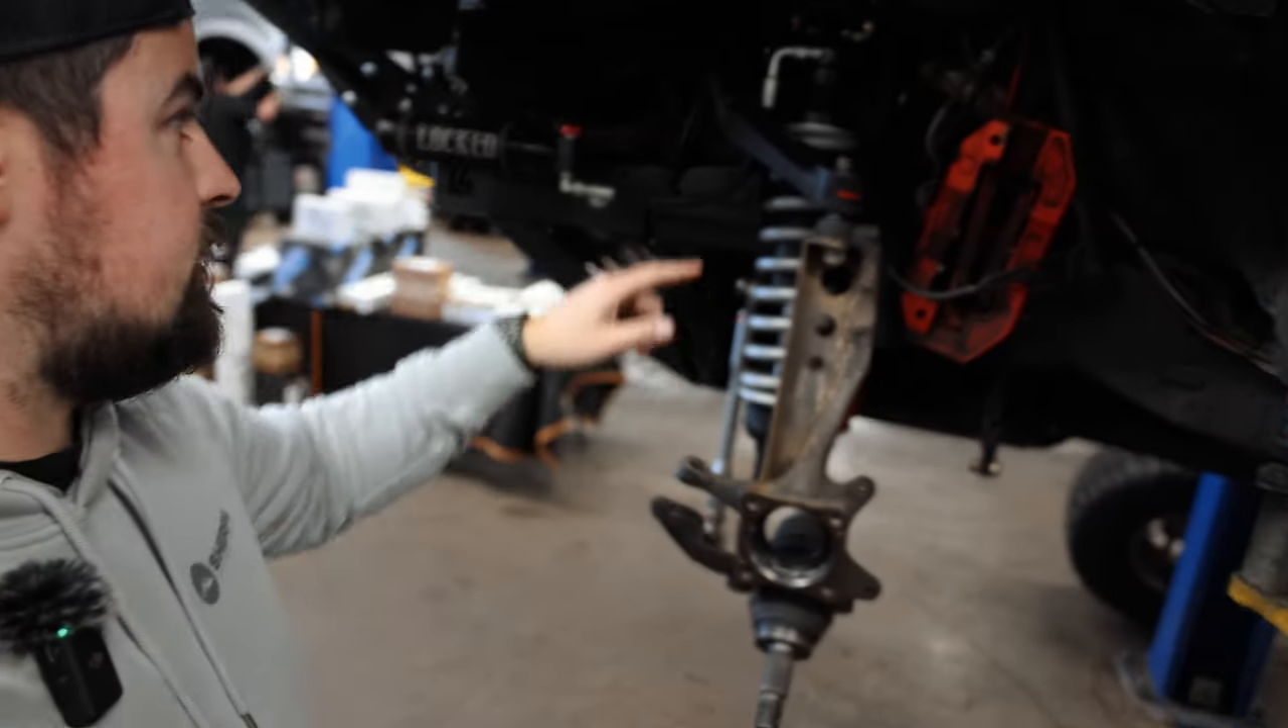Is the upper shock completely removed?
No.